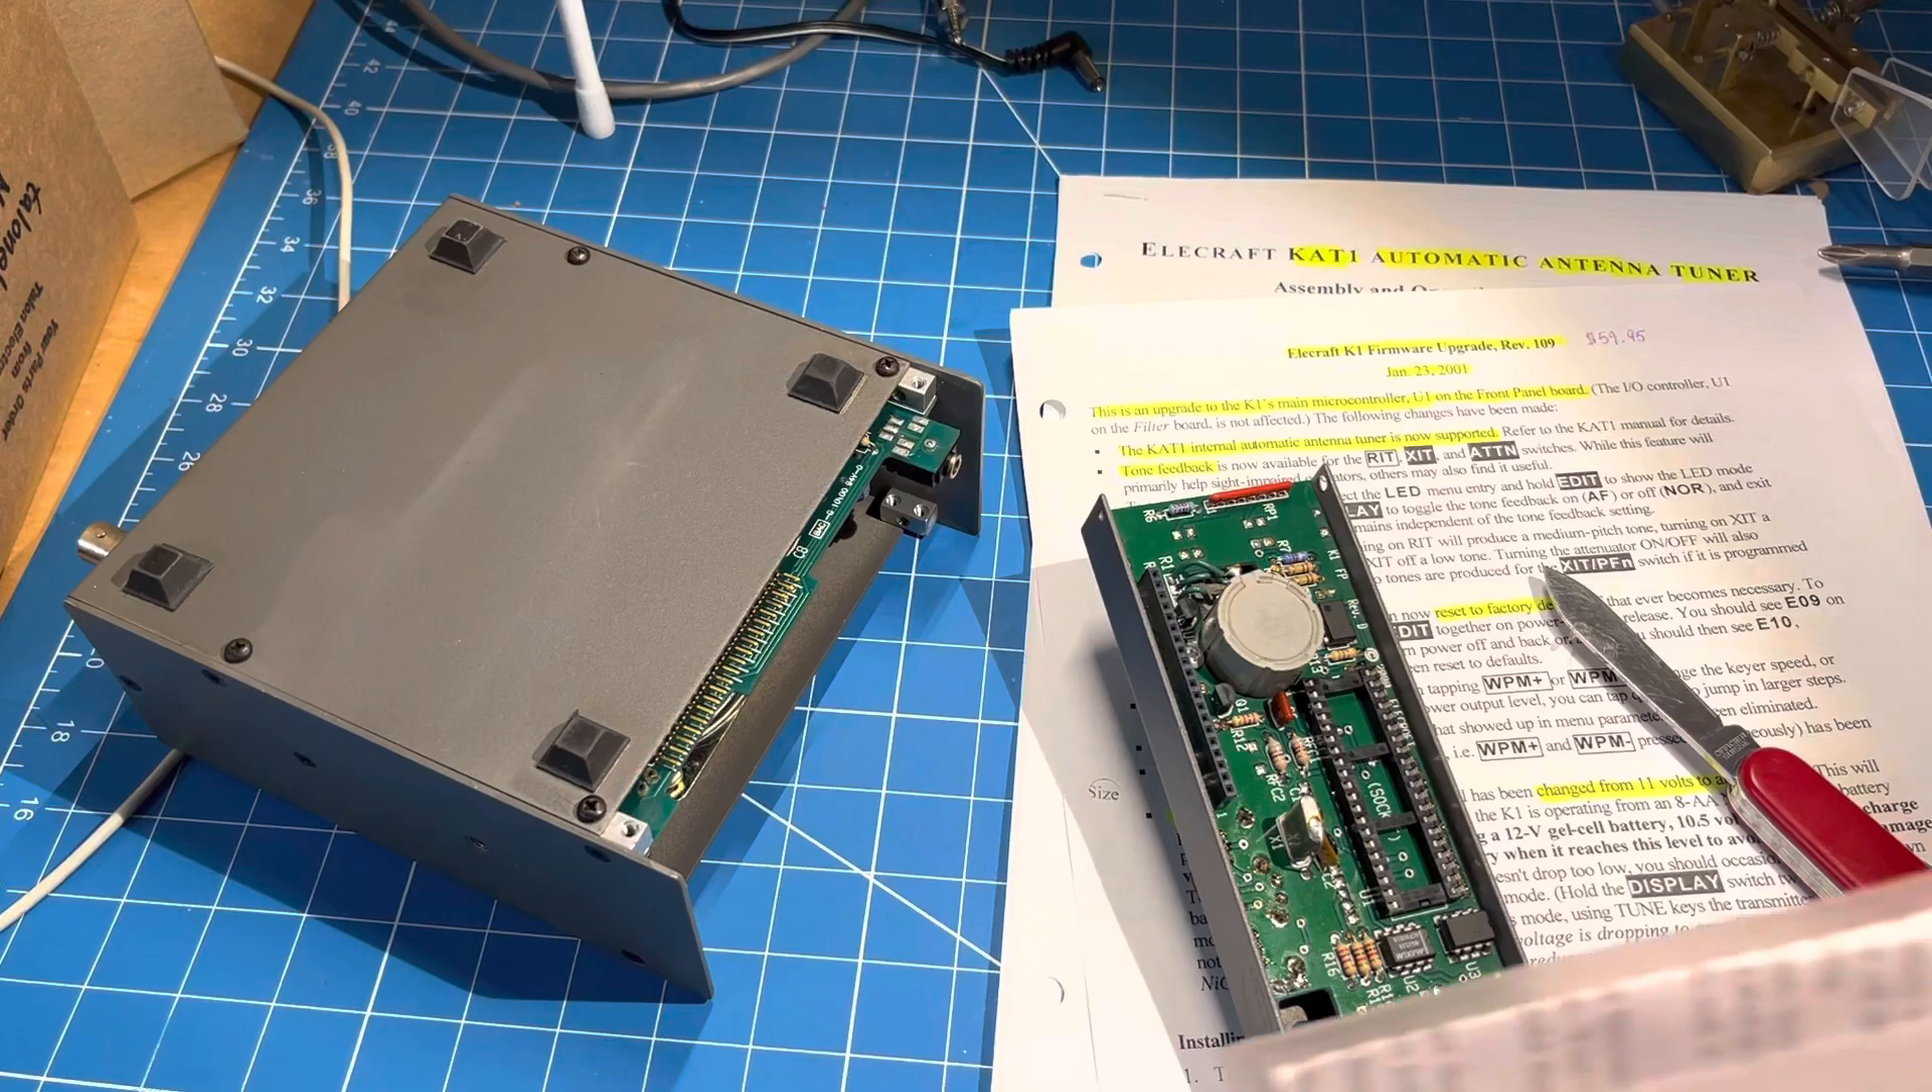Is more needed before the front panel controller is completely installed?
Yes.